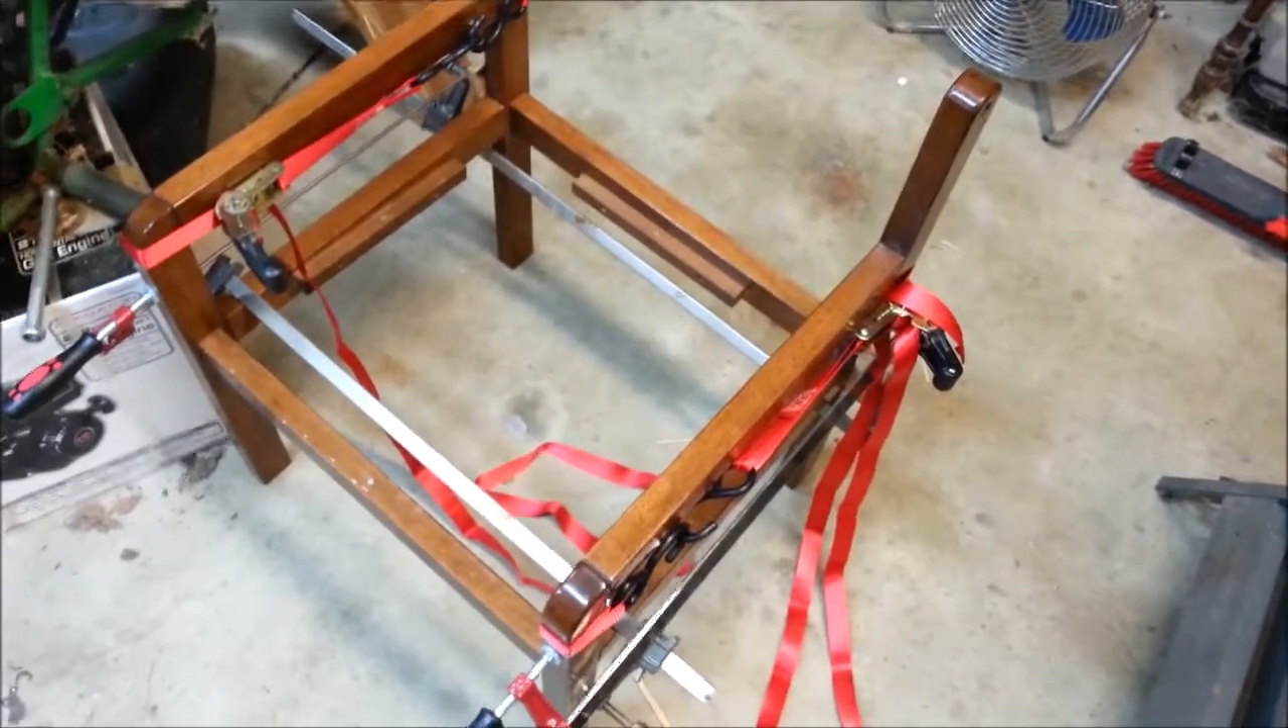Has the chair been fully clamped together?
Yes.